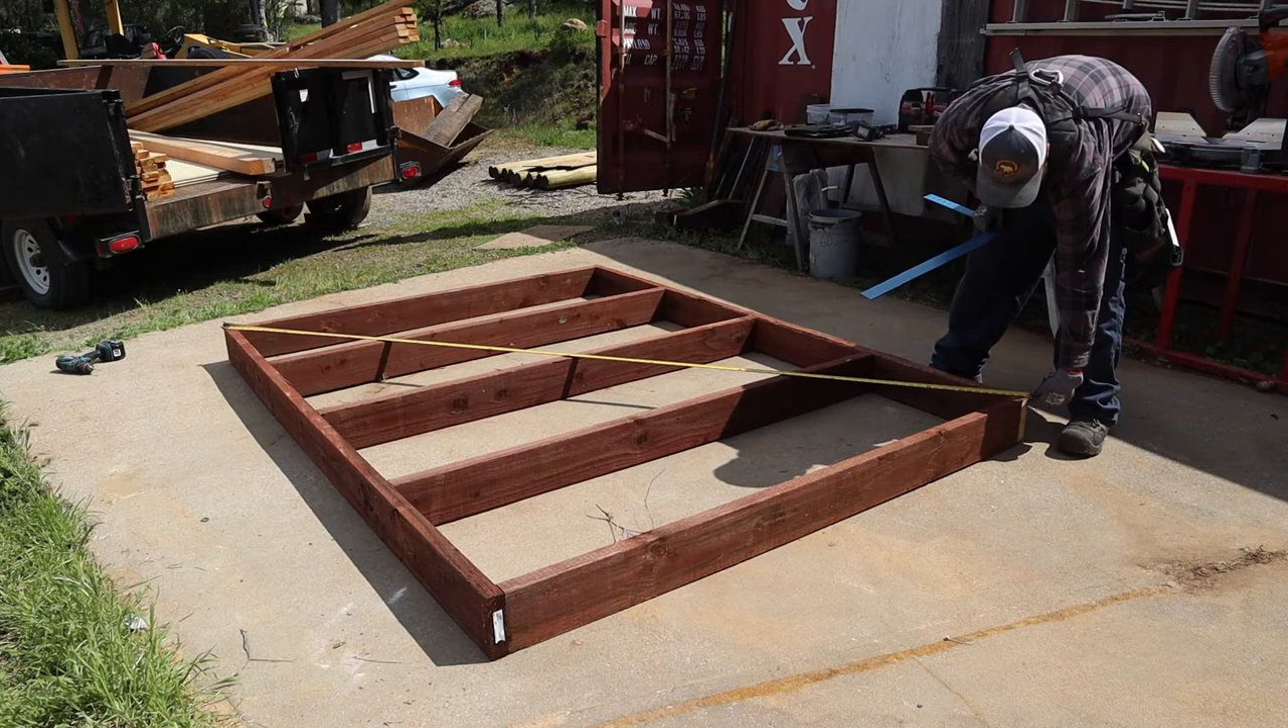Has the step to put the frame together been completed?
Yes.